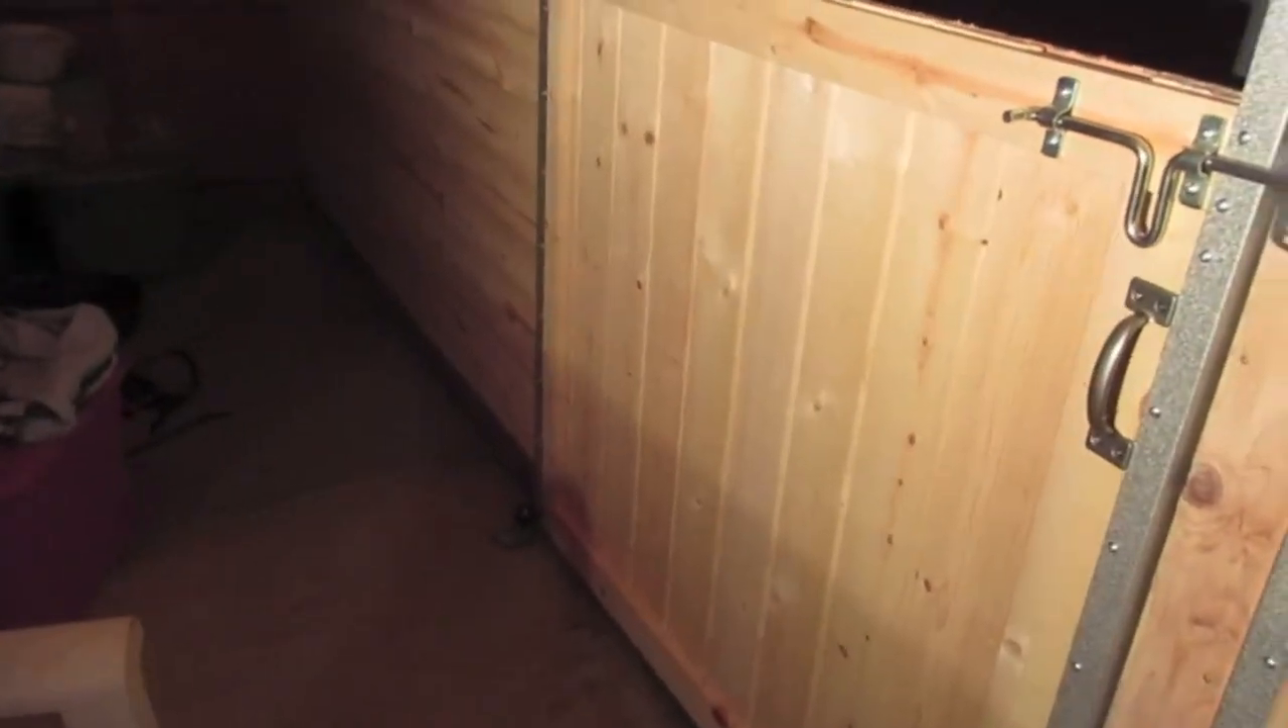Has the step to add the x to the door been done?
No.